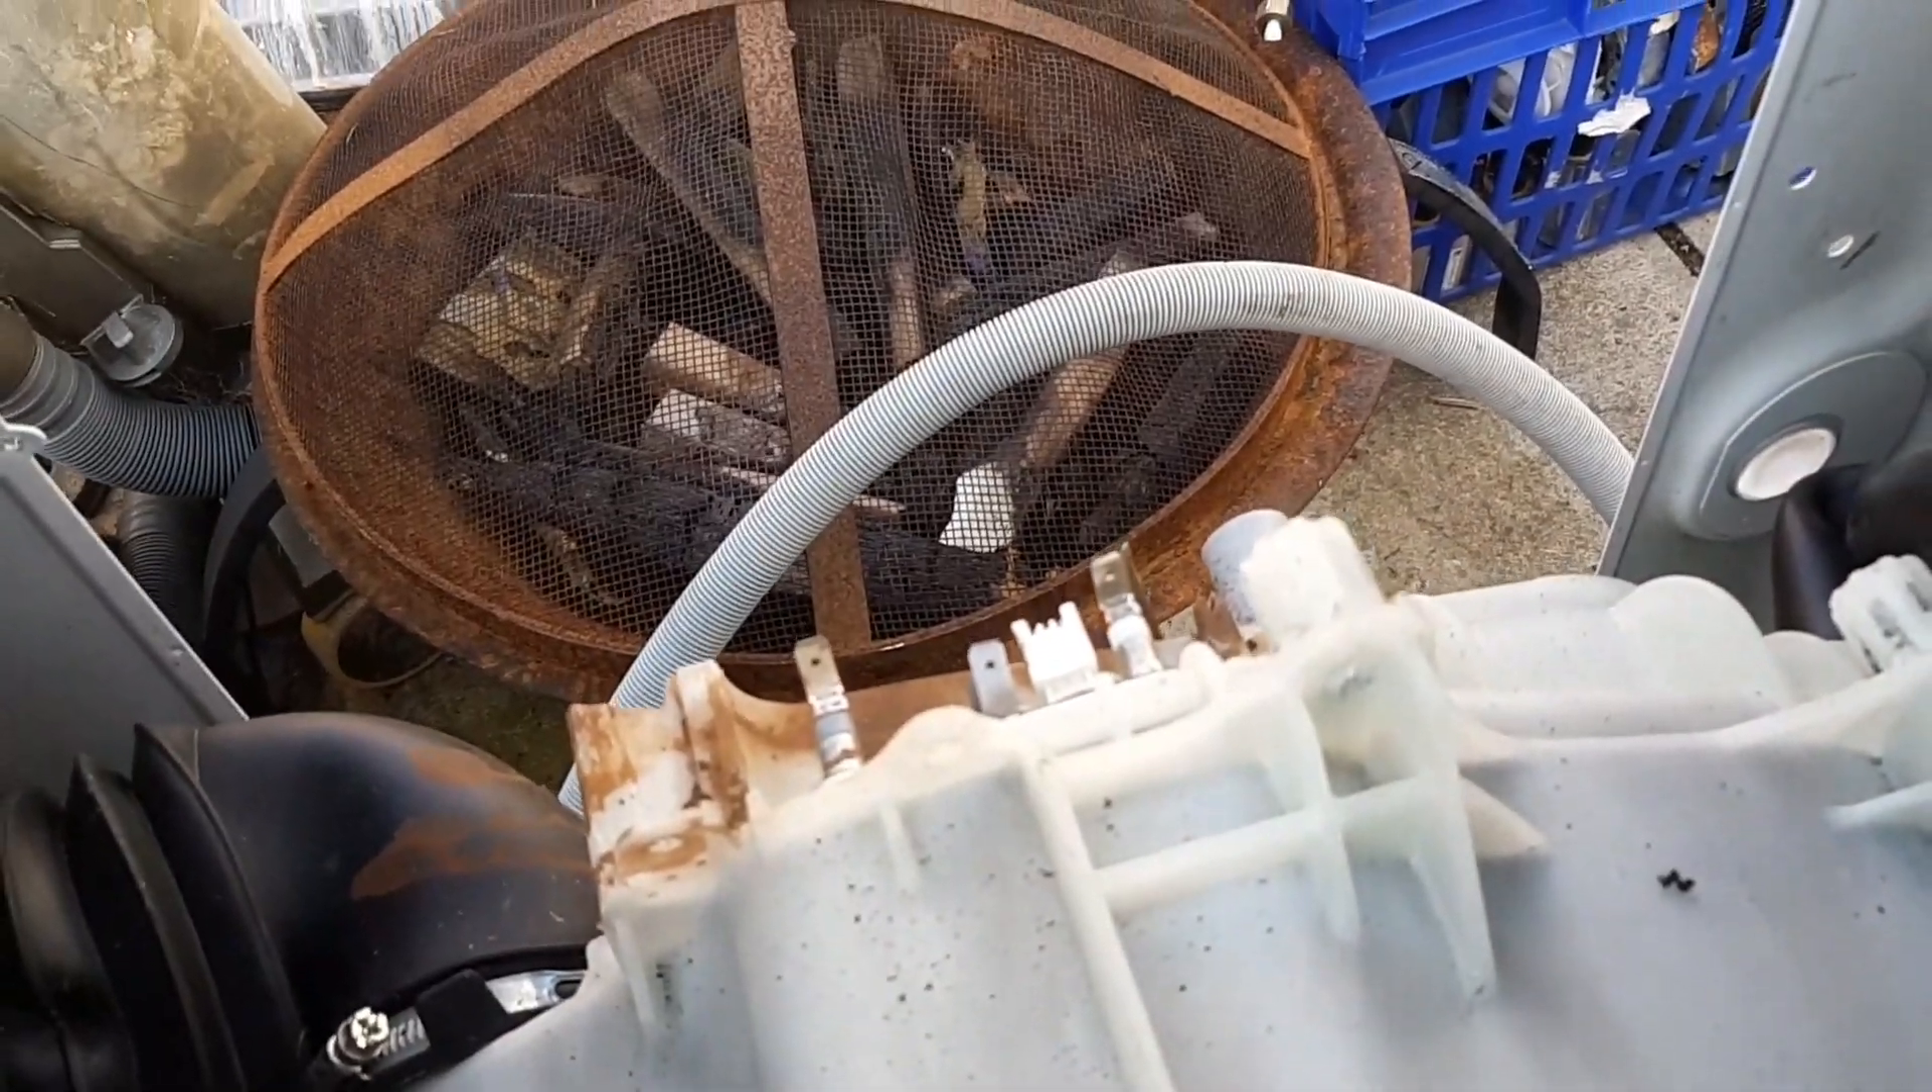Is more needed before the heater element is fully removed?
Yes.